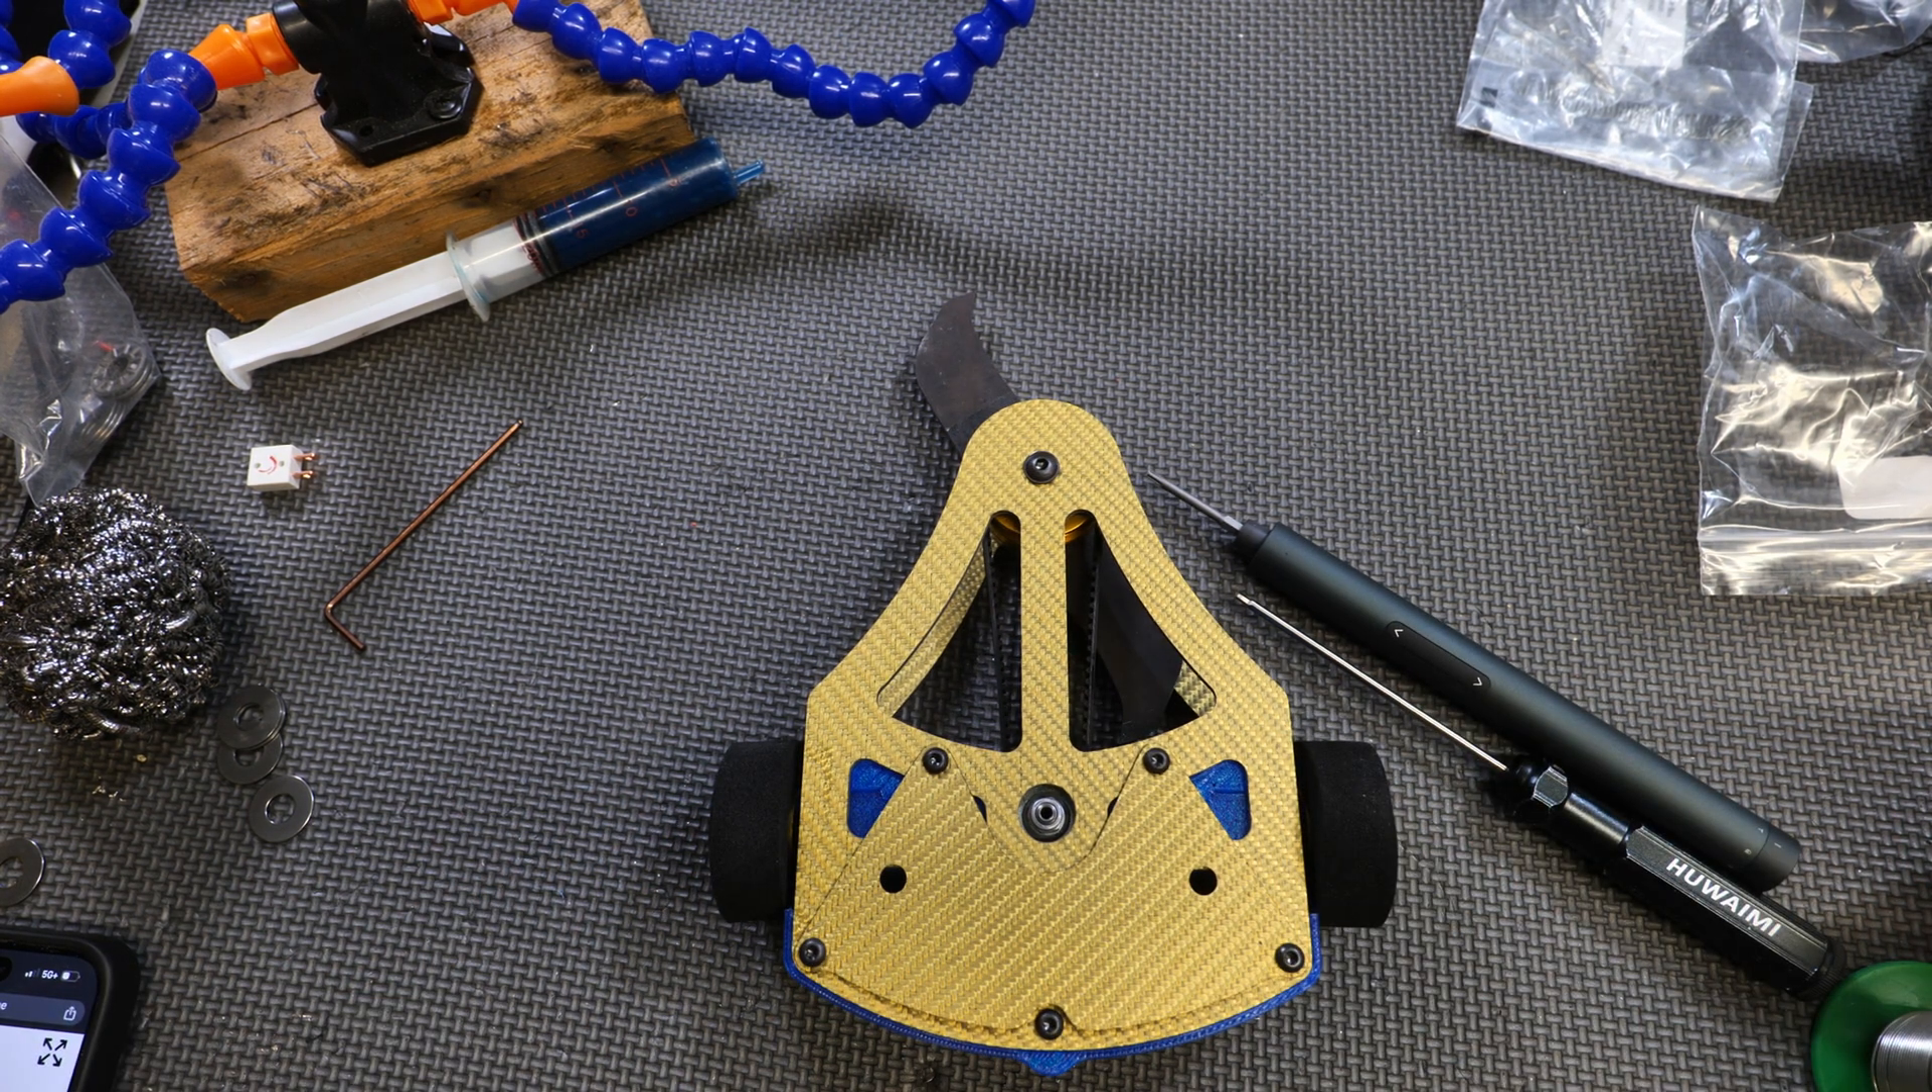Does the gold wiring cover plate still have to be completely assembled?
No.